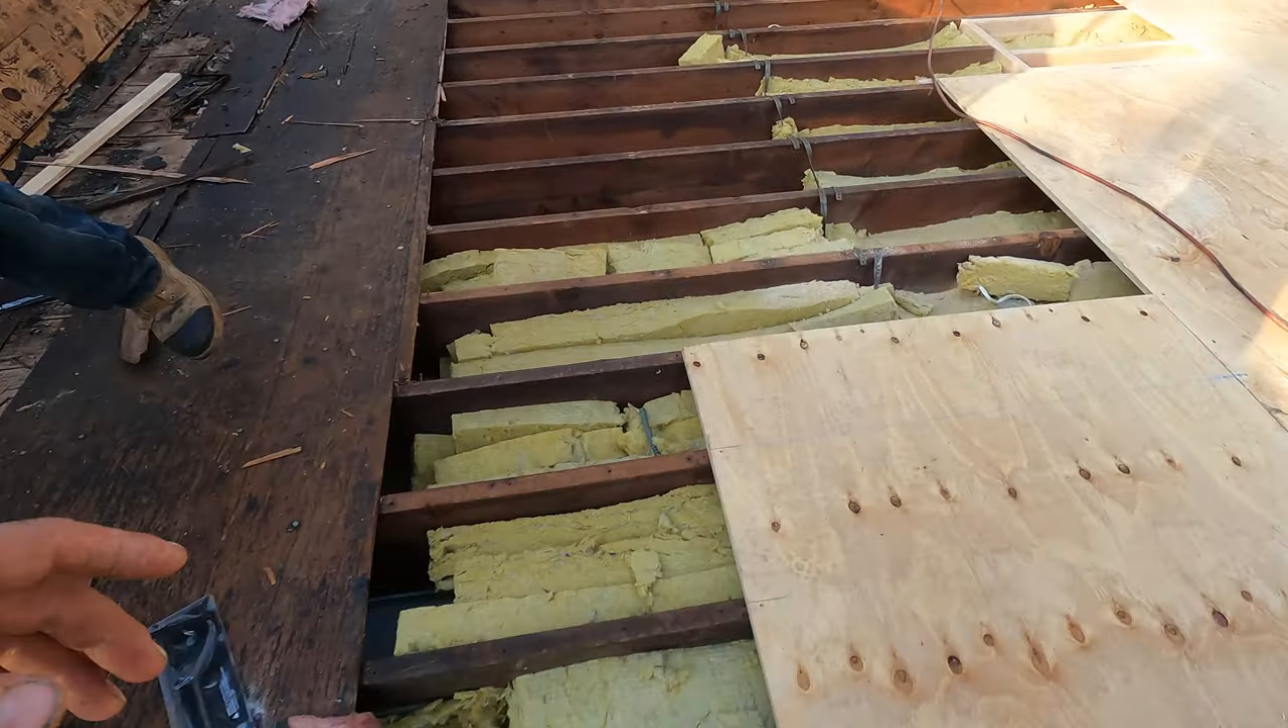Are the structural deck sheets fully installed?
No.